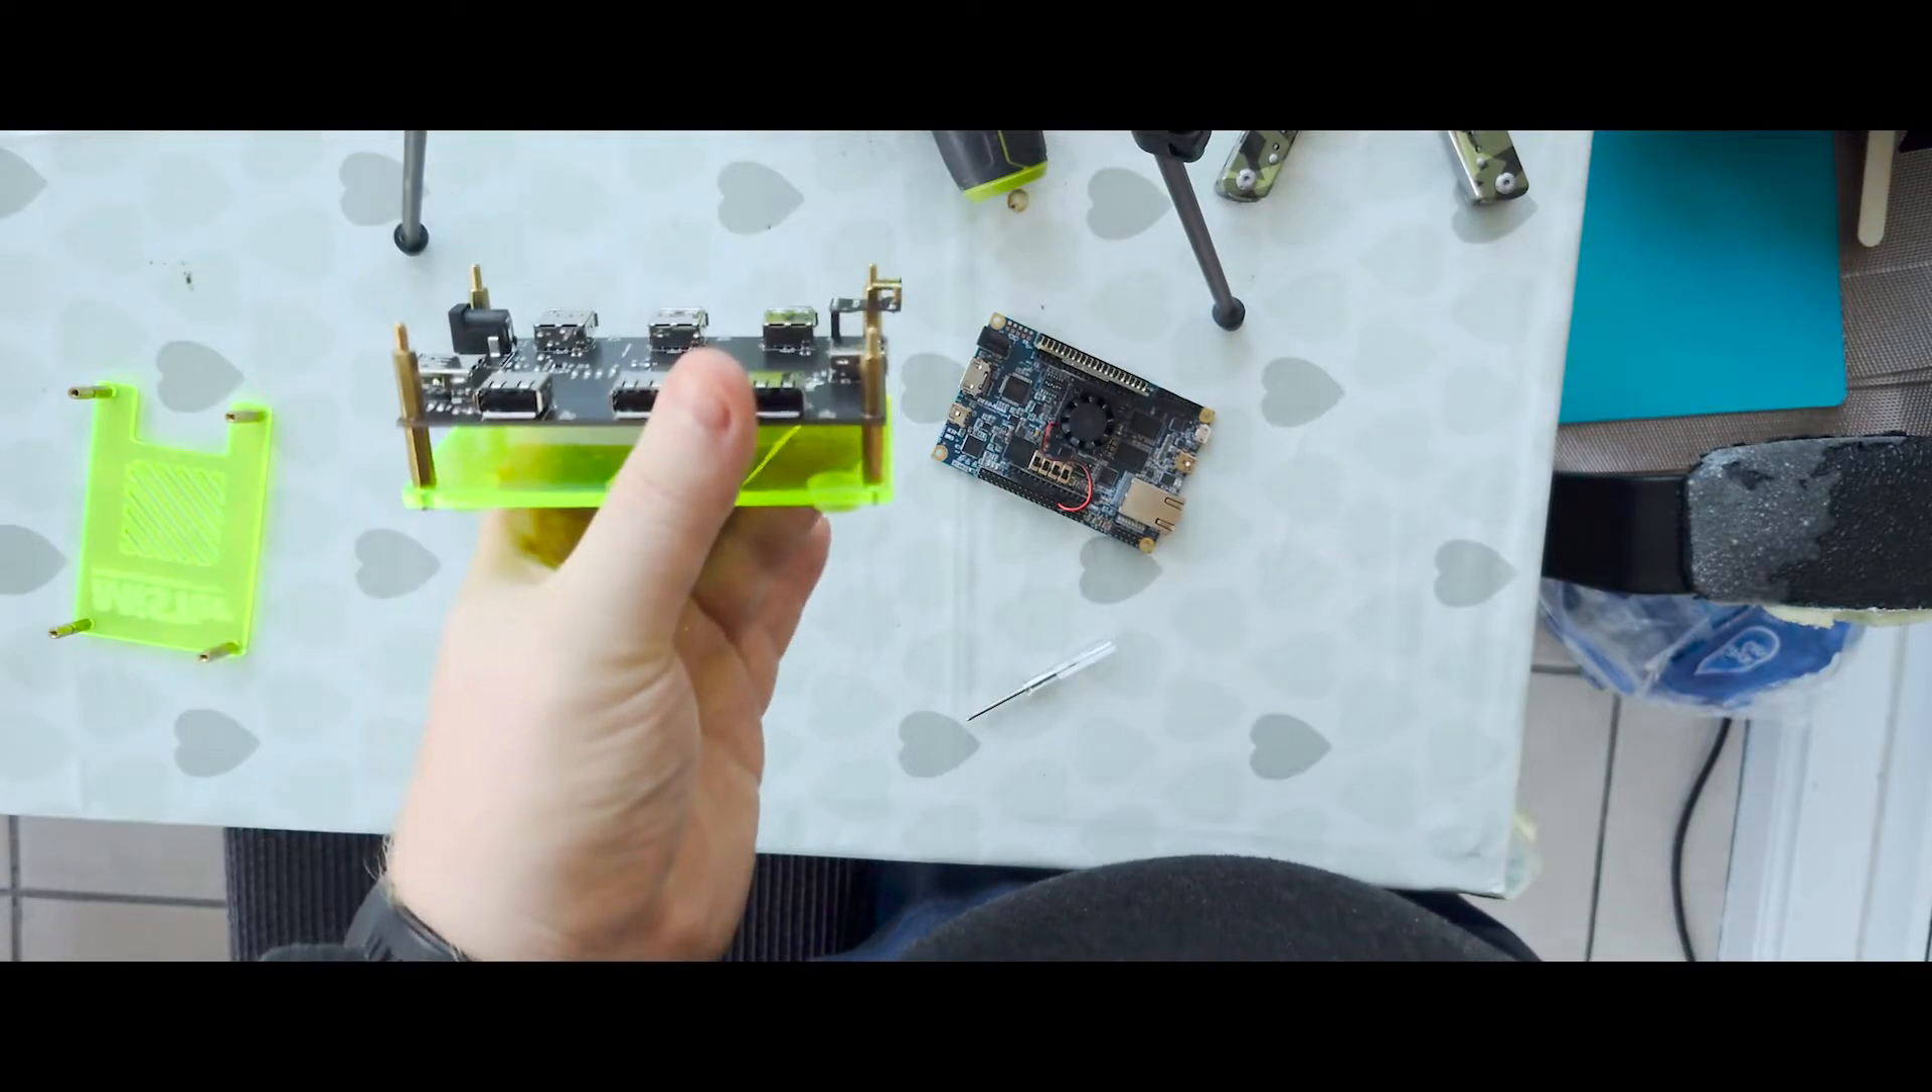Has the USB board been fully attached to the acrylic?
Yes.